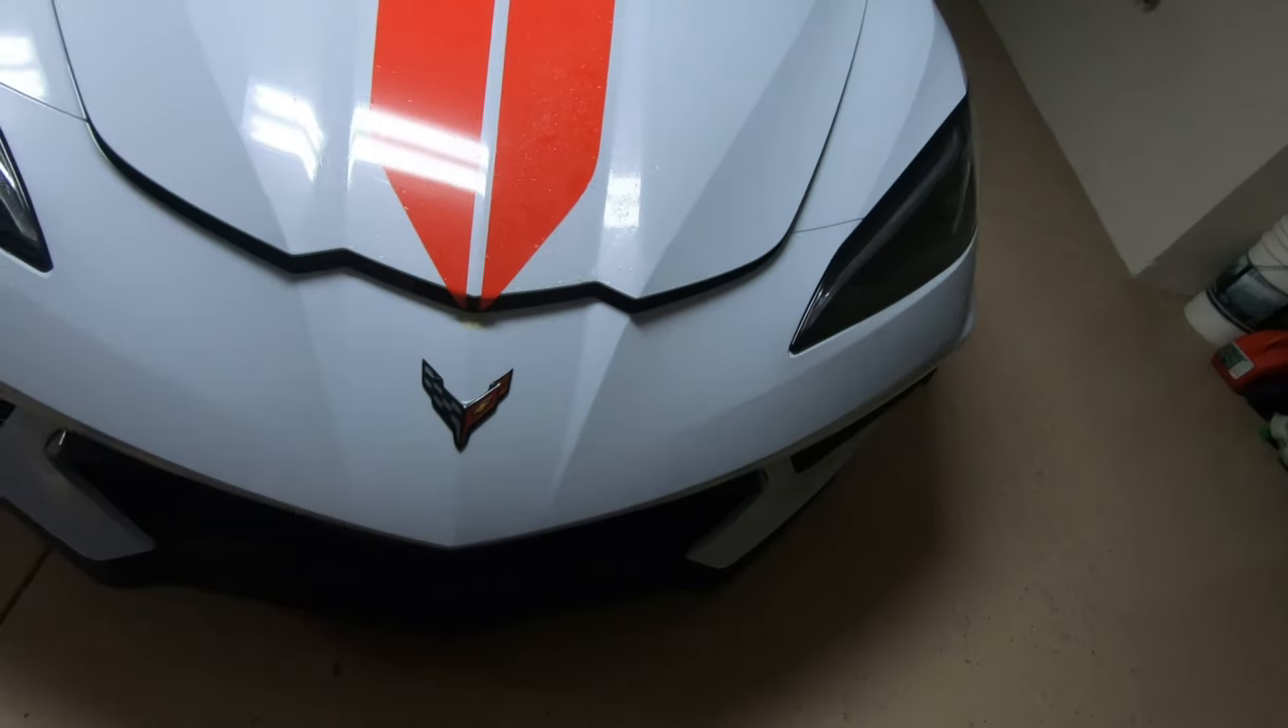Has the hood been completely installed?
Yes.